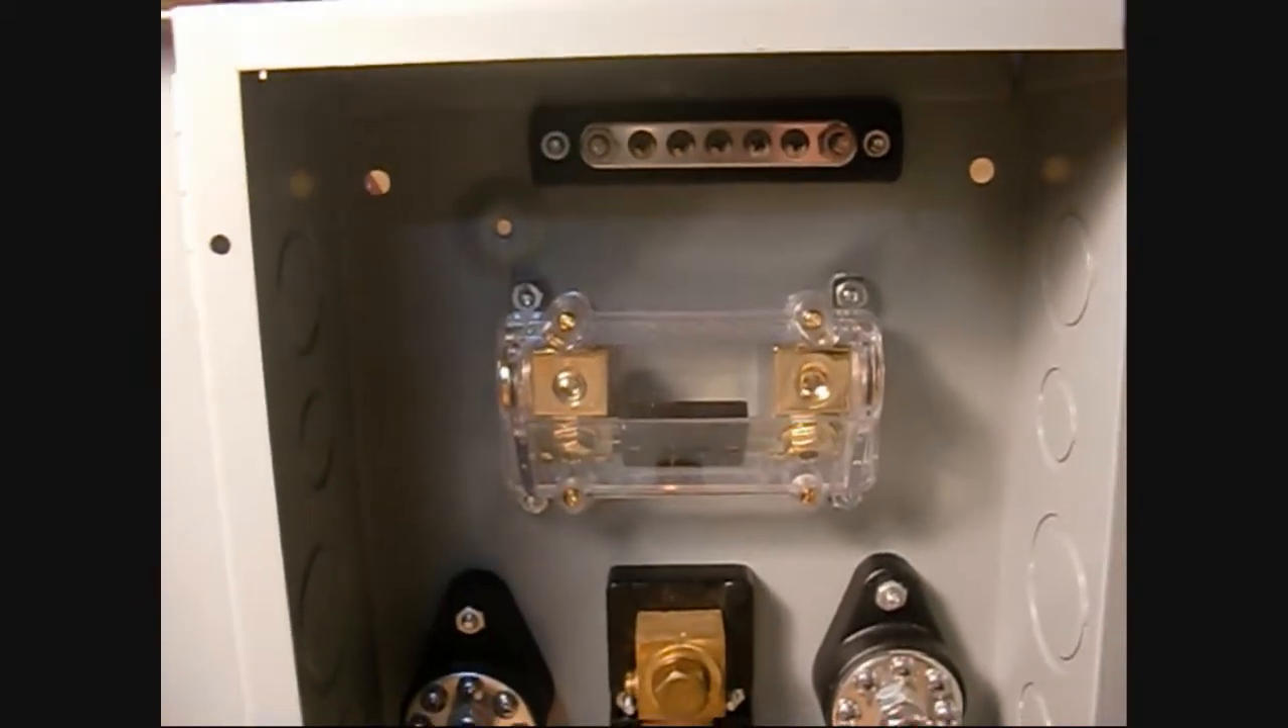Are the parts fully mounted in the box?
Yes.